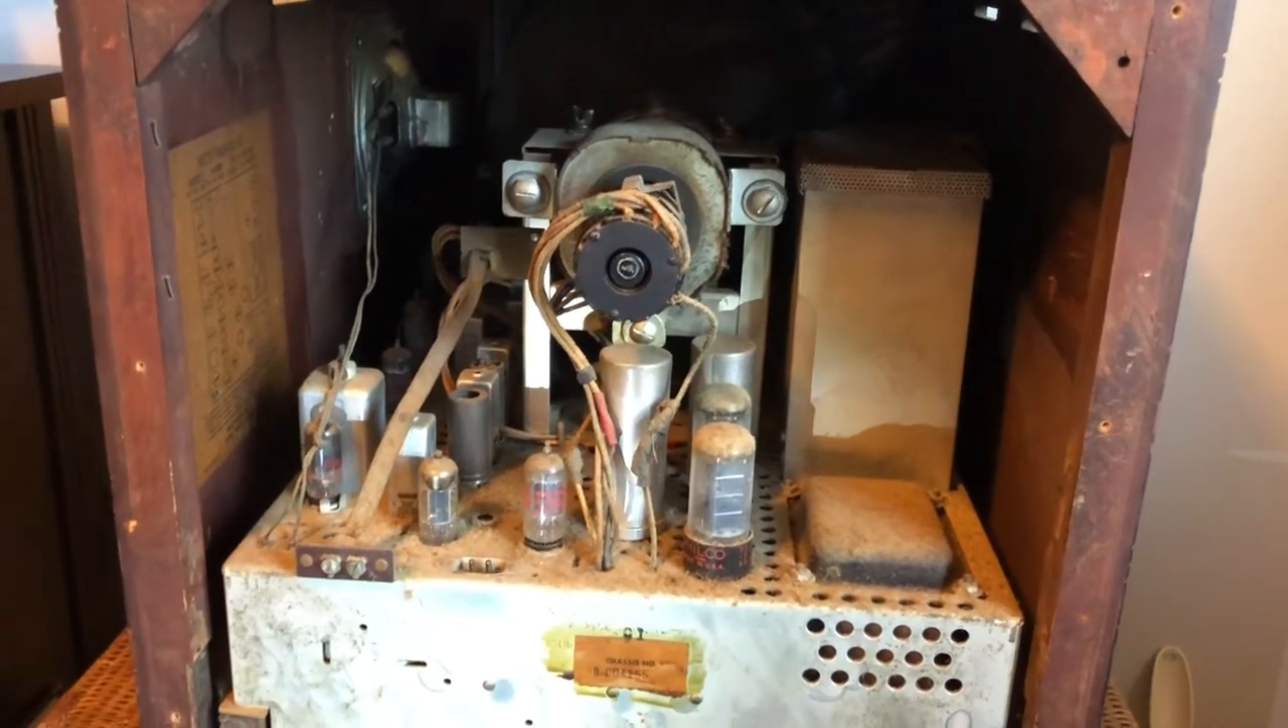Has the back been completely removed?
Yes.